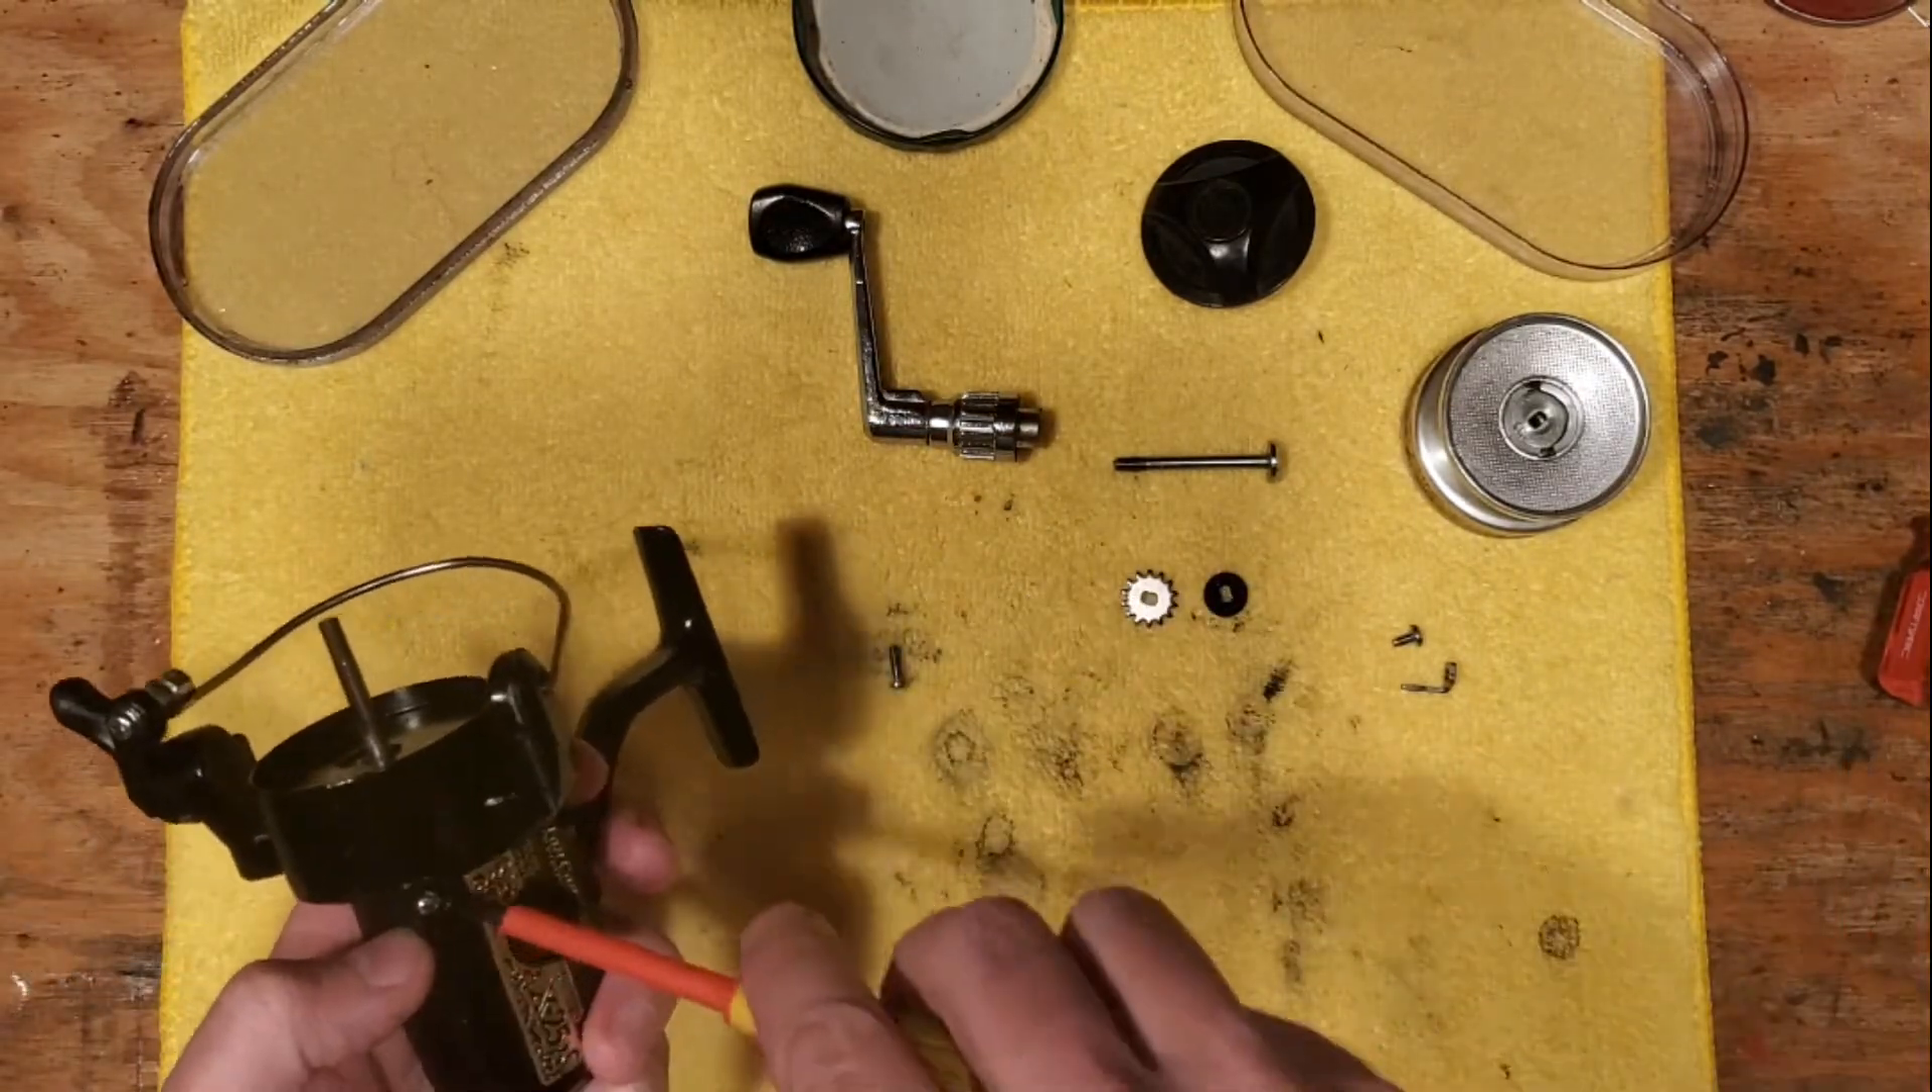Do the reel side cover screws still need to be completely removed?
Yes.